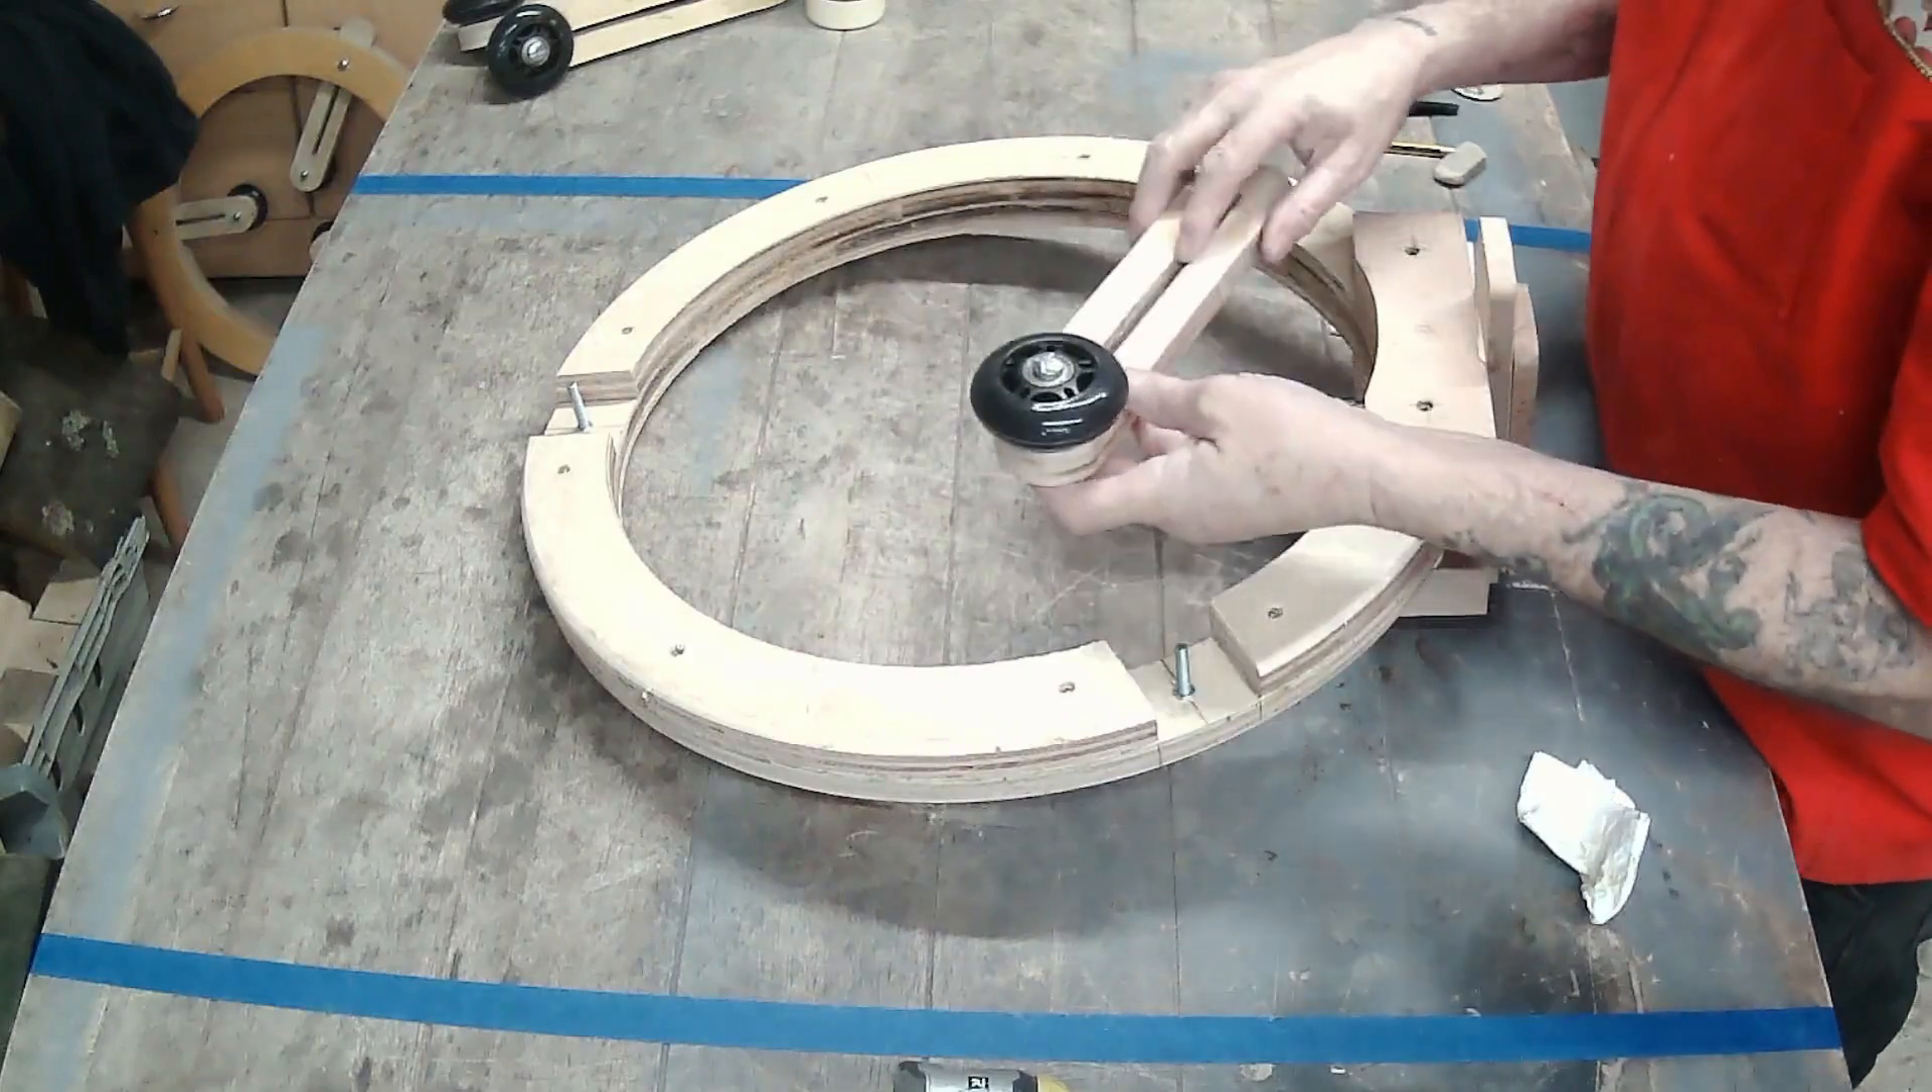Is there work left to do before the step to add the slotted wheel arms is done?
Yes.